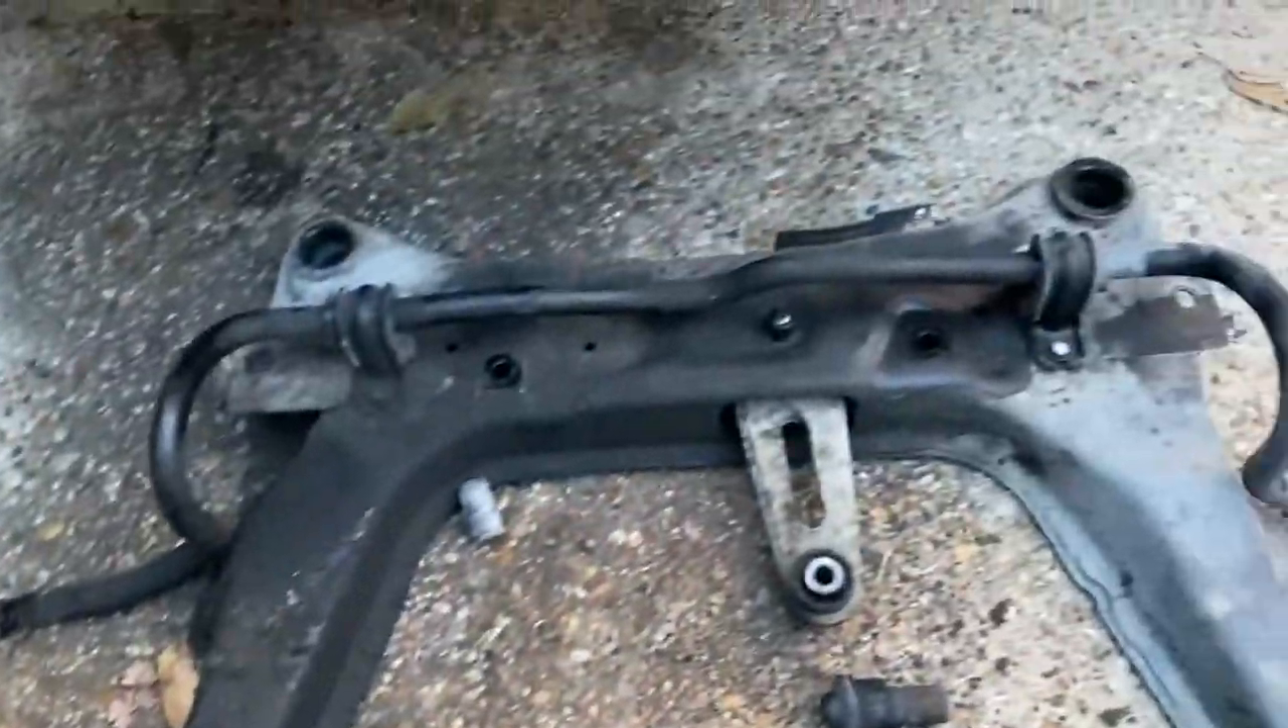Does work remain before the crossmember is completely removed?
No.